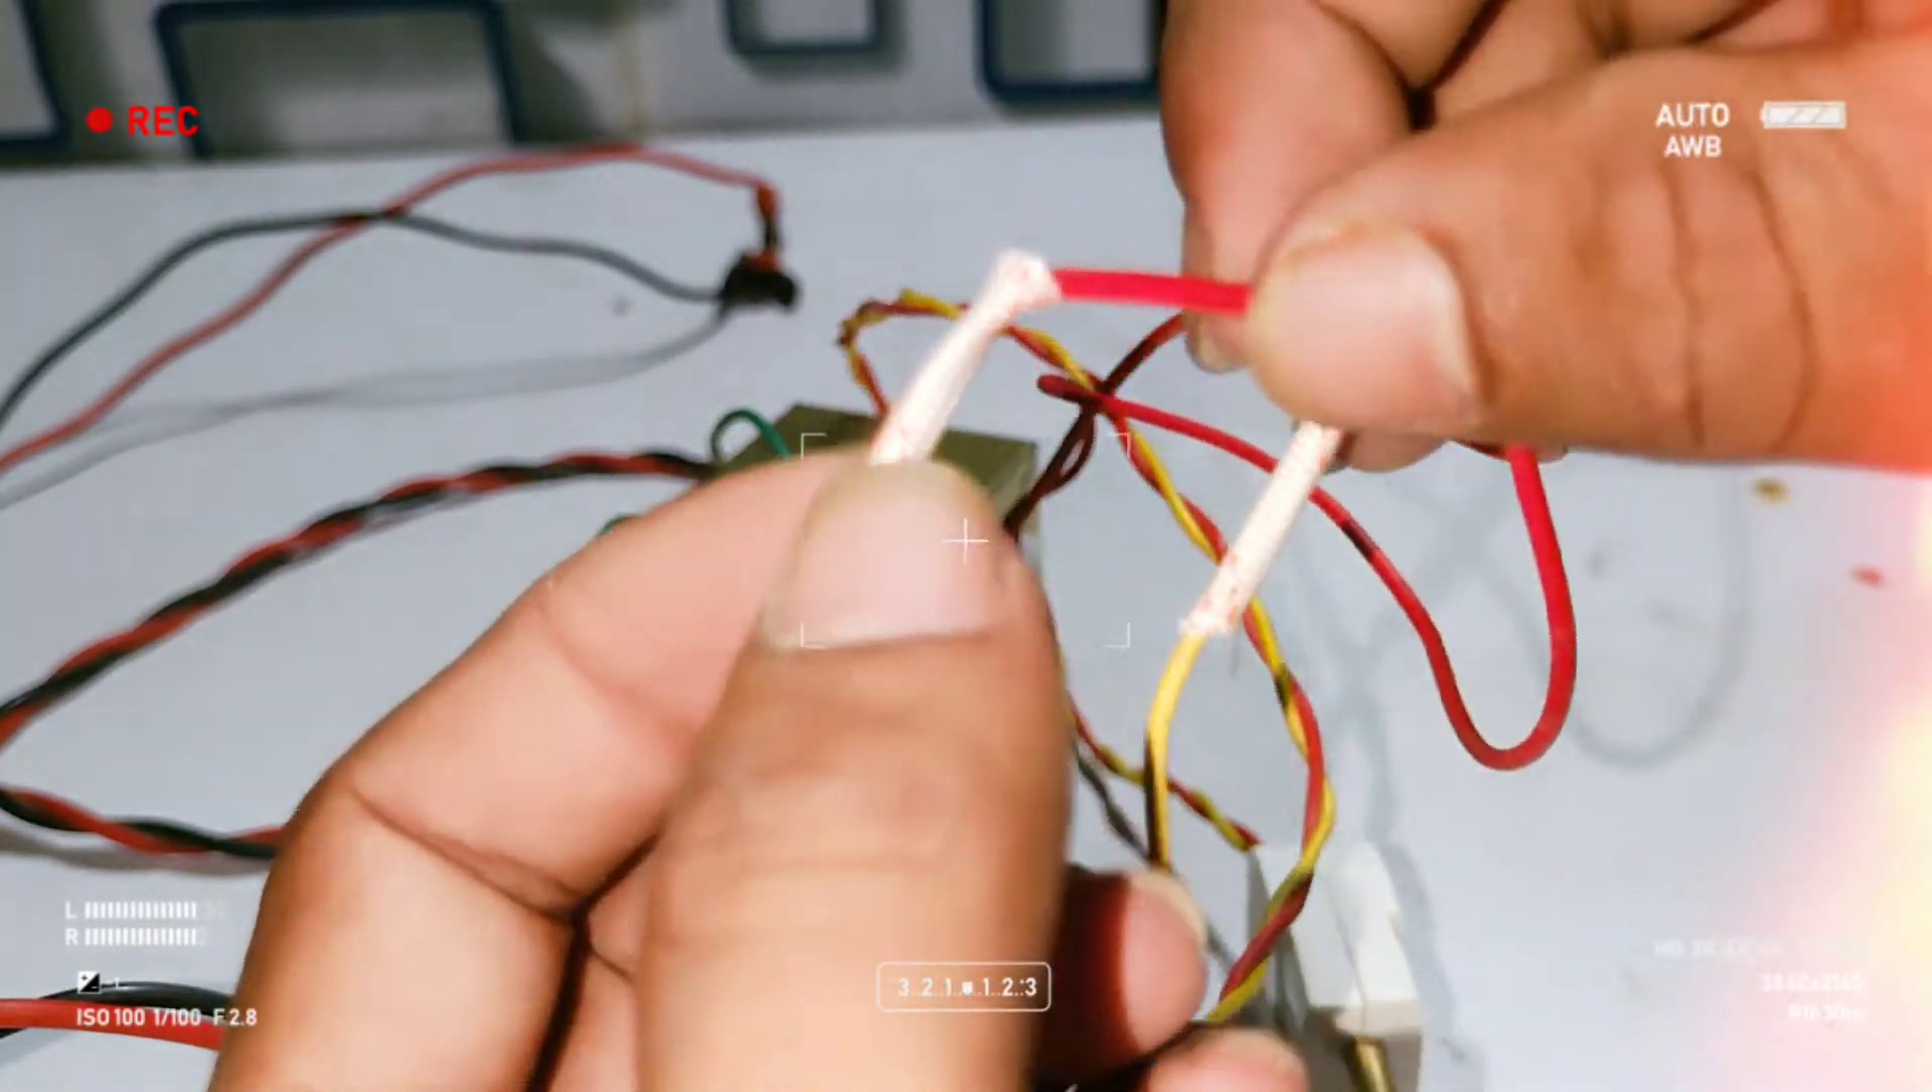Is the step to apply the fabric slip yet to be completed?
No.